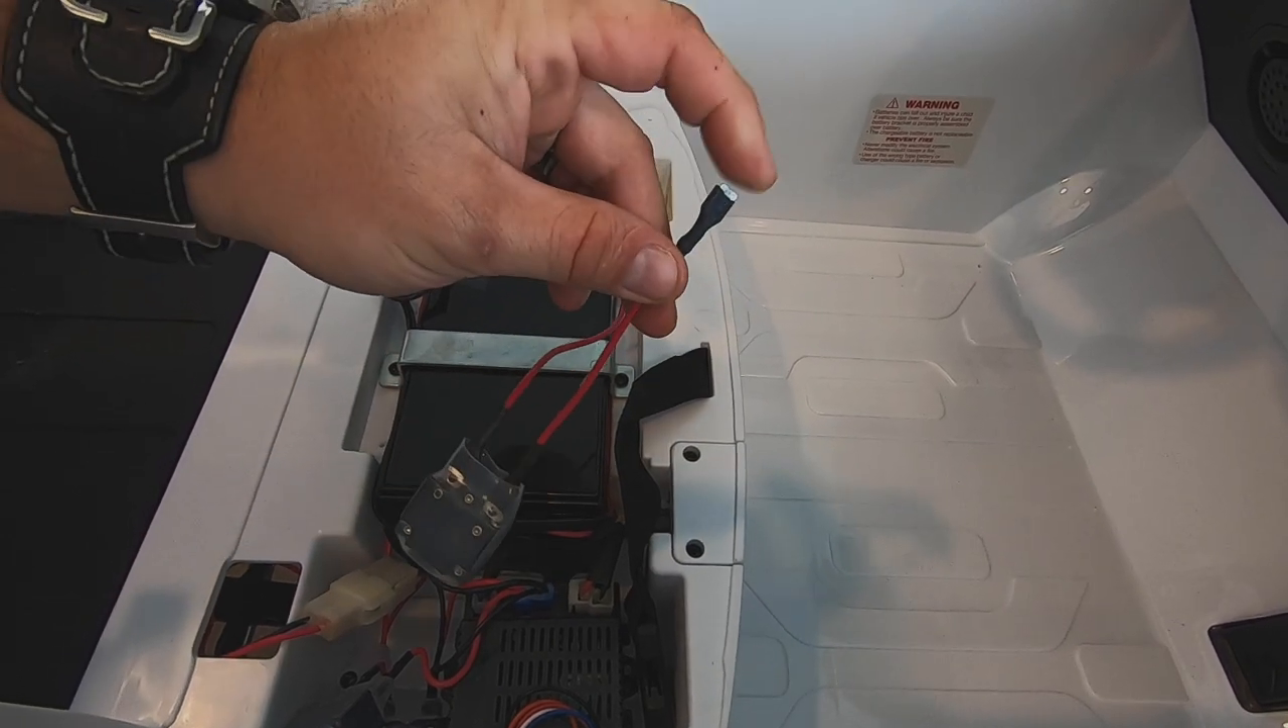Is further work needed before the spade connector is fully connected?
Yes.